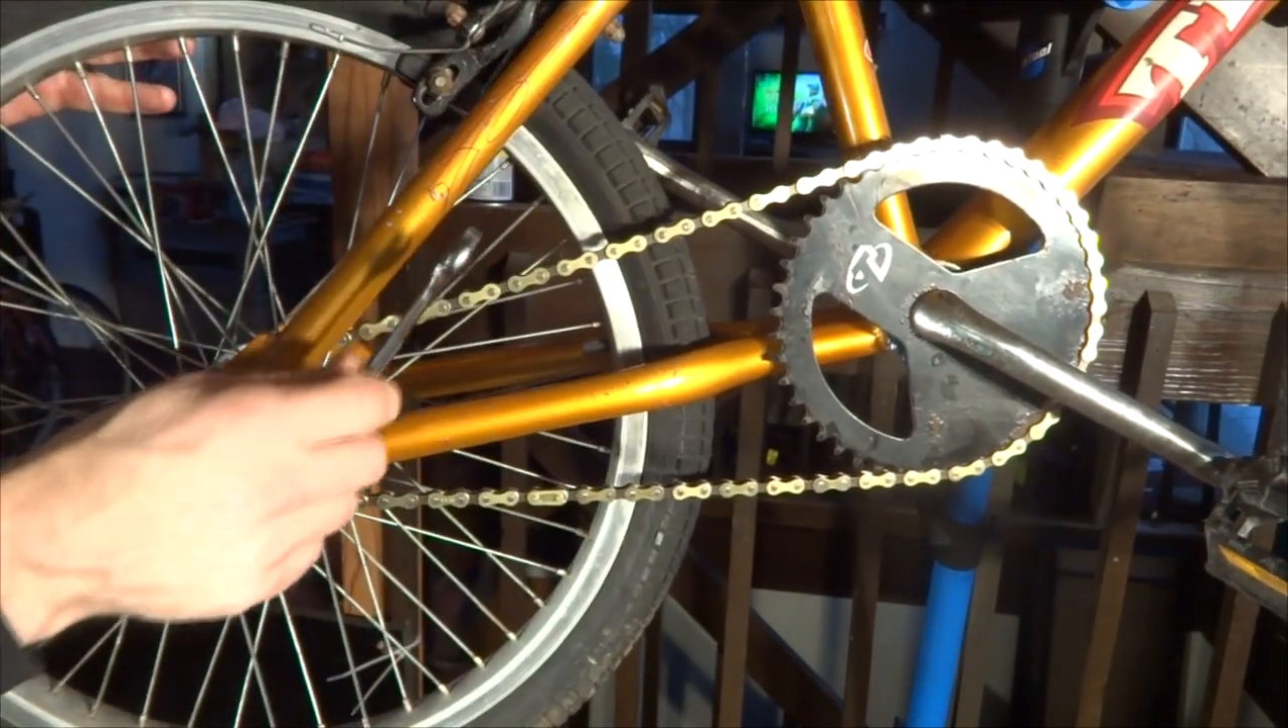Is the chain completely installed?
Yes.